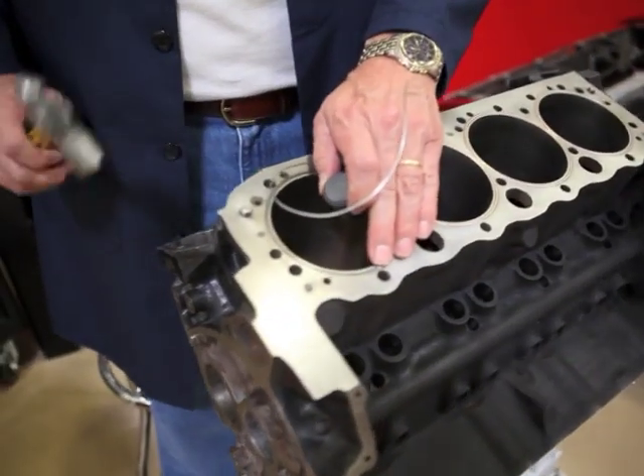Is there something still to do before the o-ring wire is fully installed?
Yes.